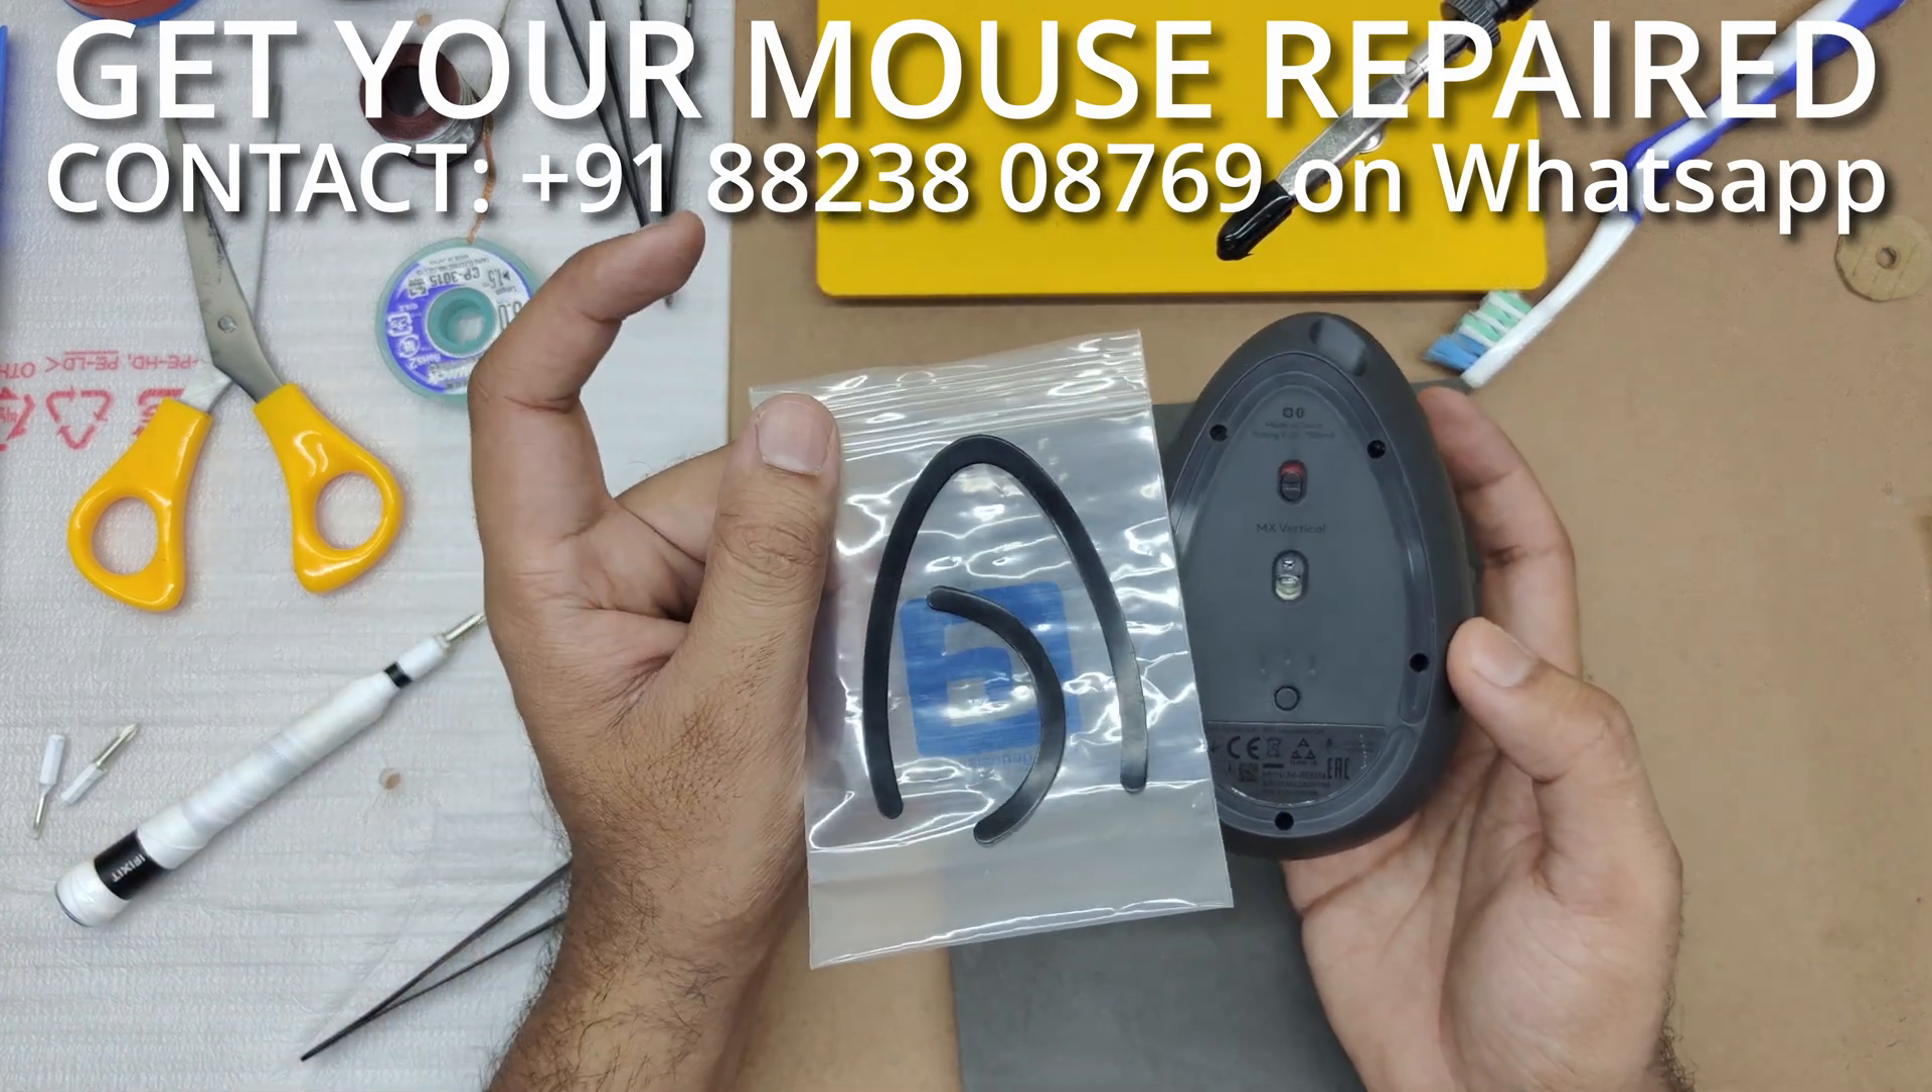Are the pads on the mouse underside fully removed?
Yes.